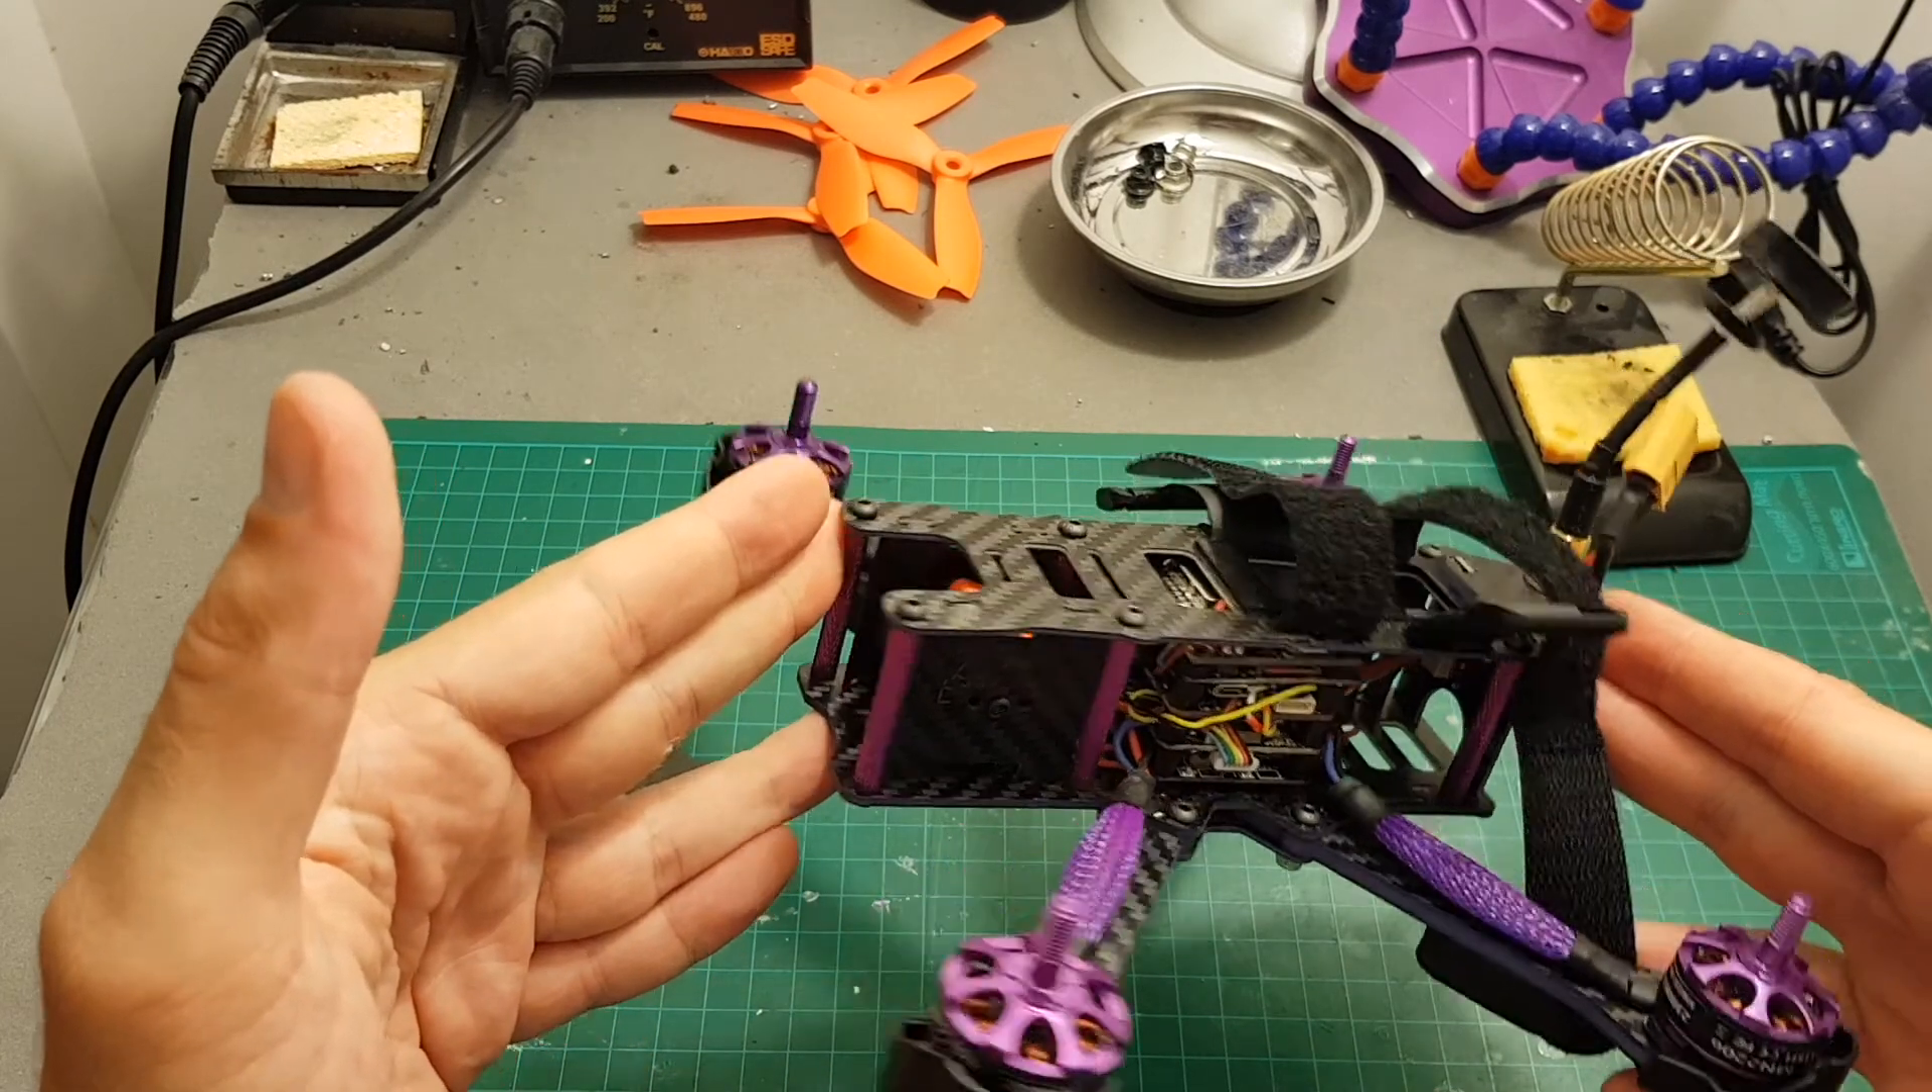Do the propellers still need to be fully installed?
Yes.